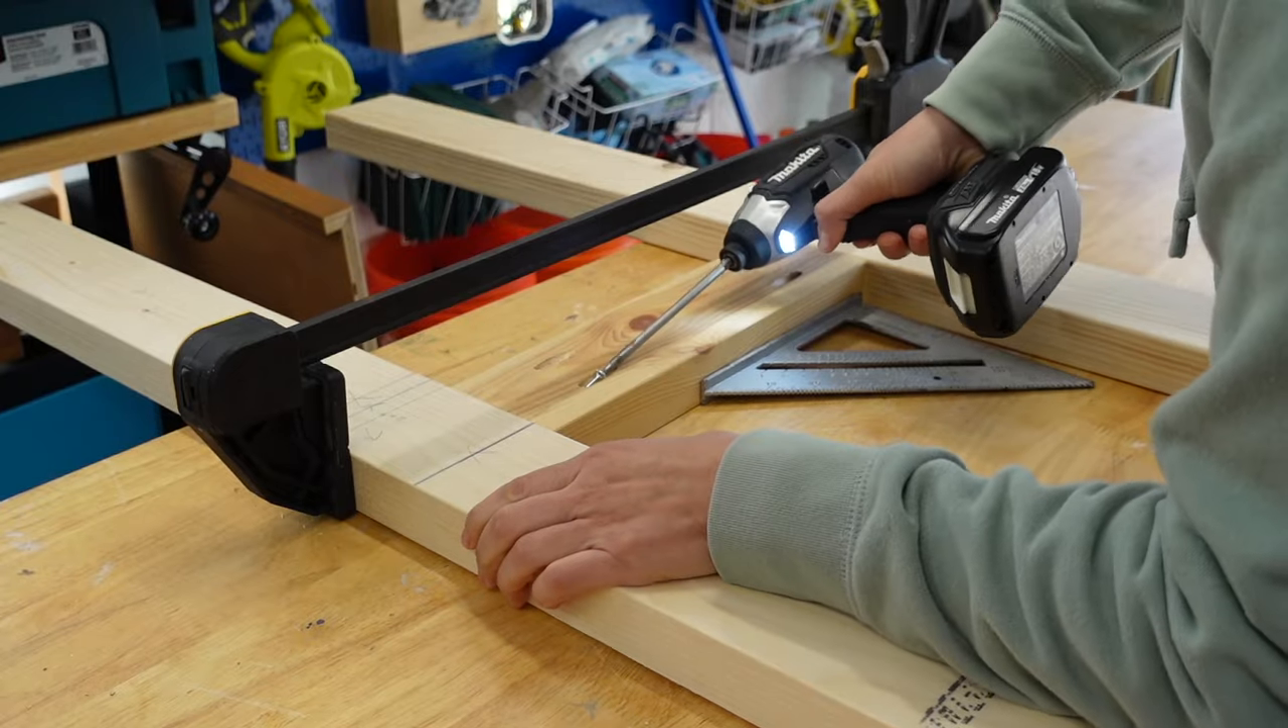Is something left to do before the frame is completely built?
Yes.